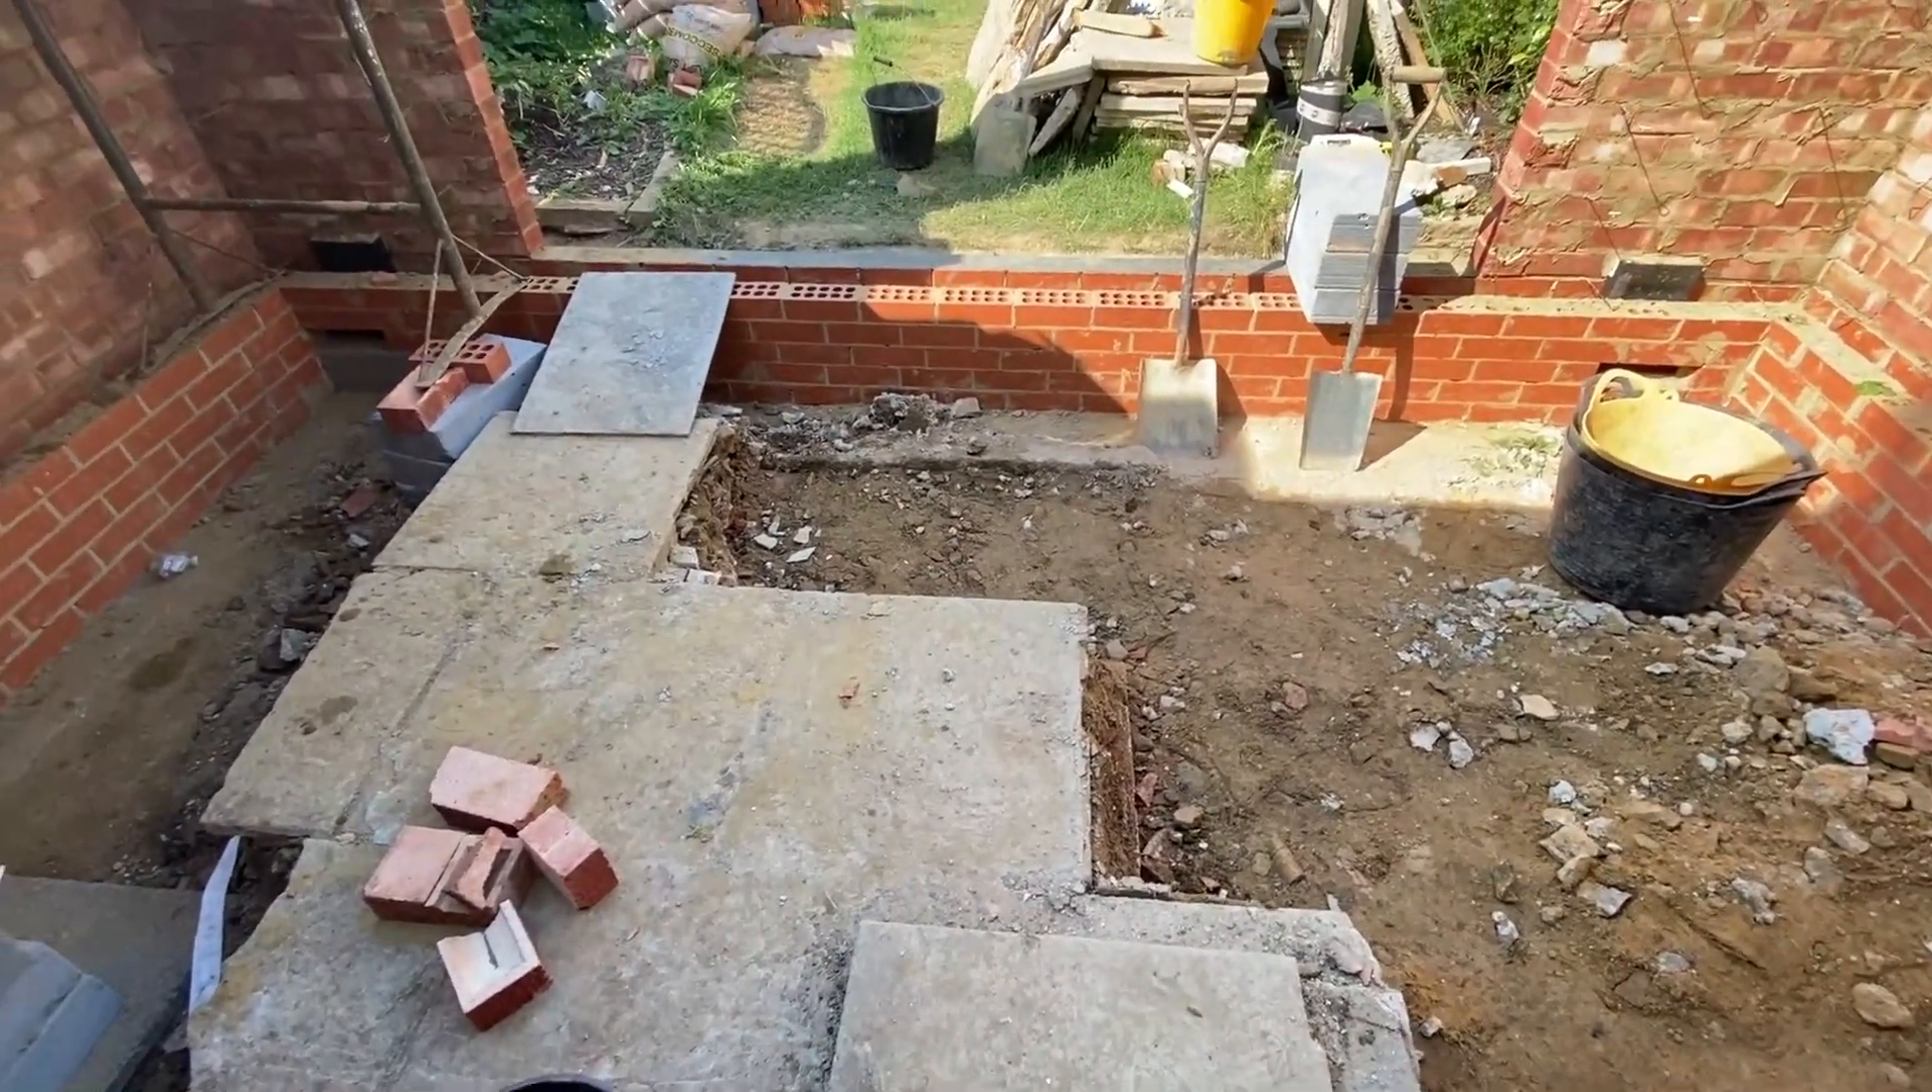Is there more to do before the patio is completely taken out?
Yes.